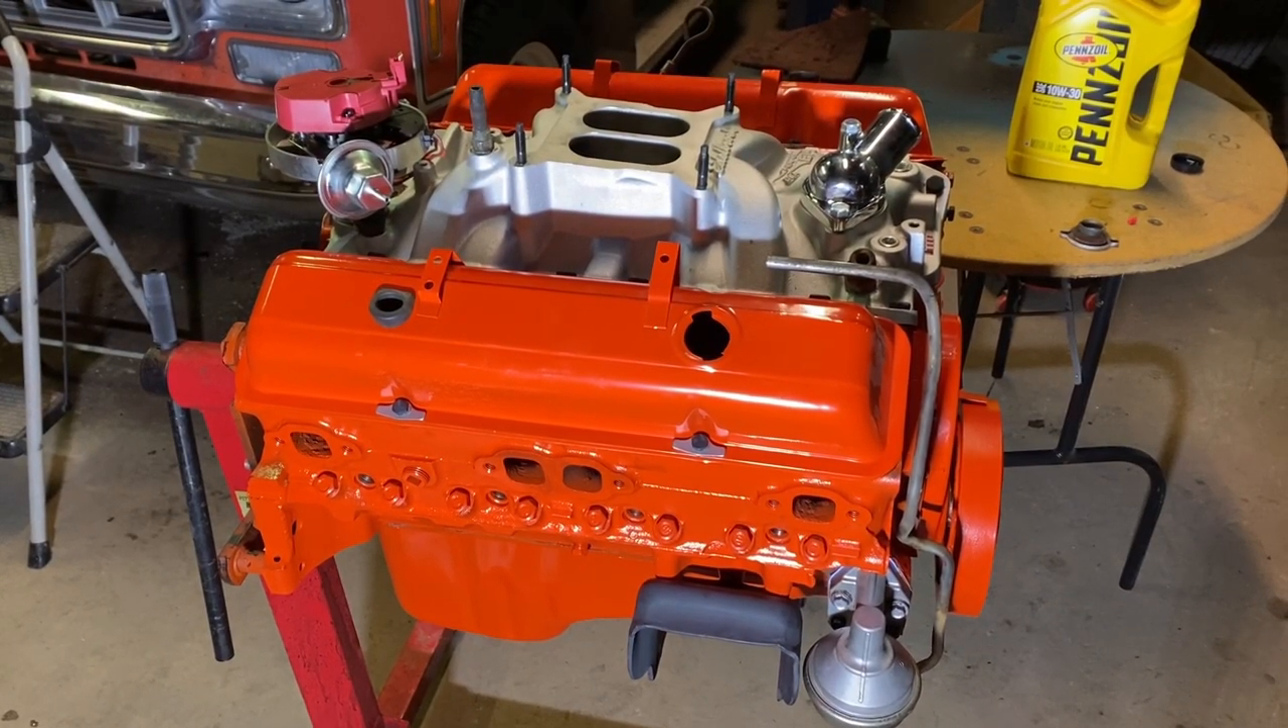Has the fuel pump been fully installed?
Yes.